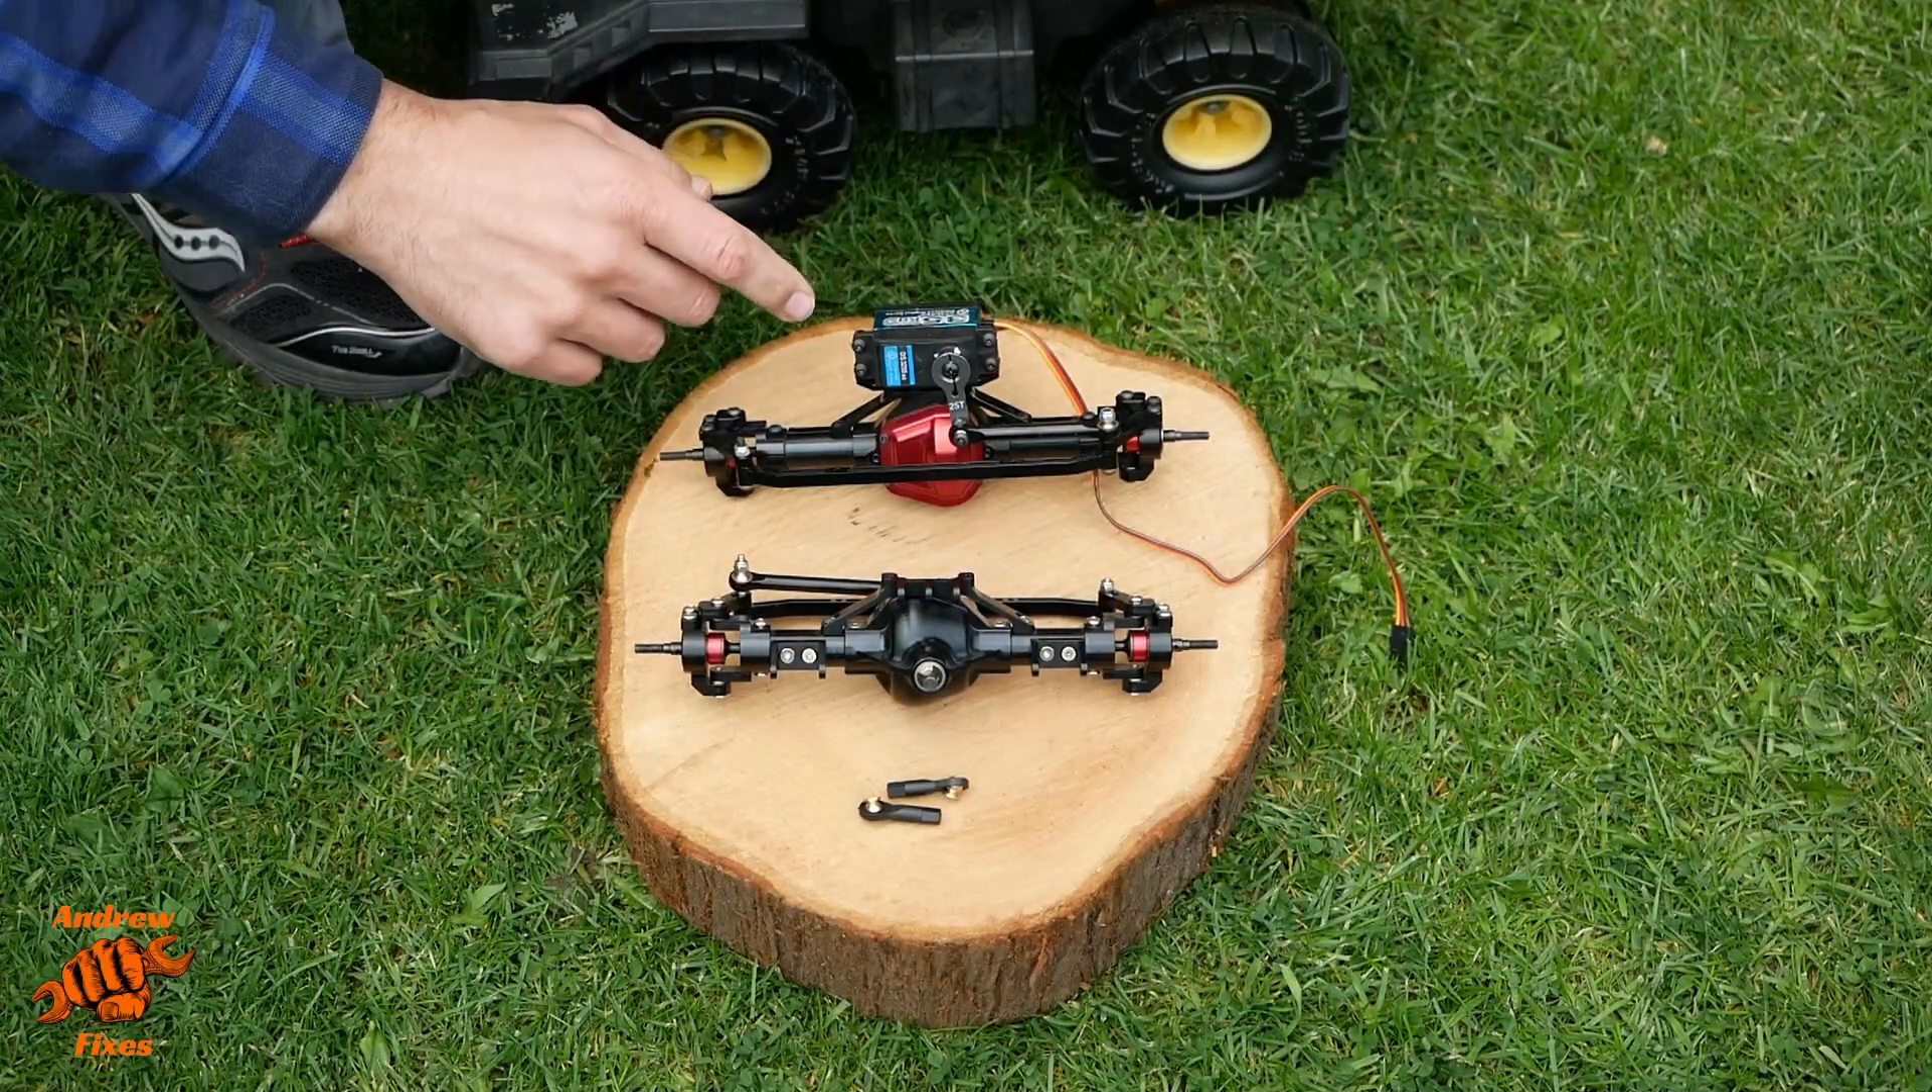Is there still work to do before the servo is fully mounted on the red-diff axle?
No.